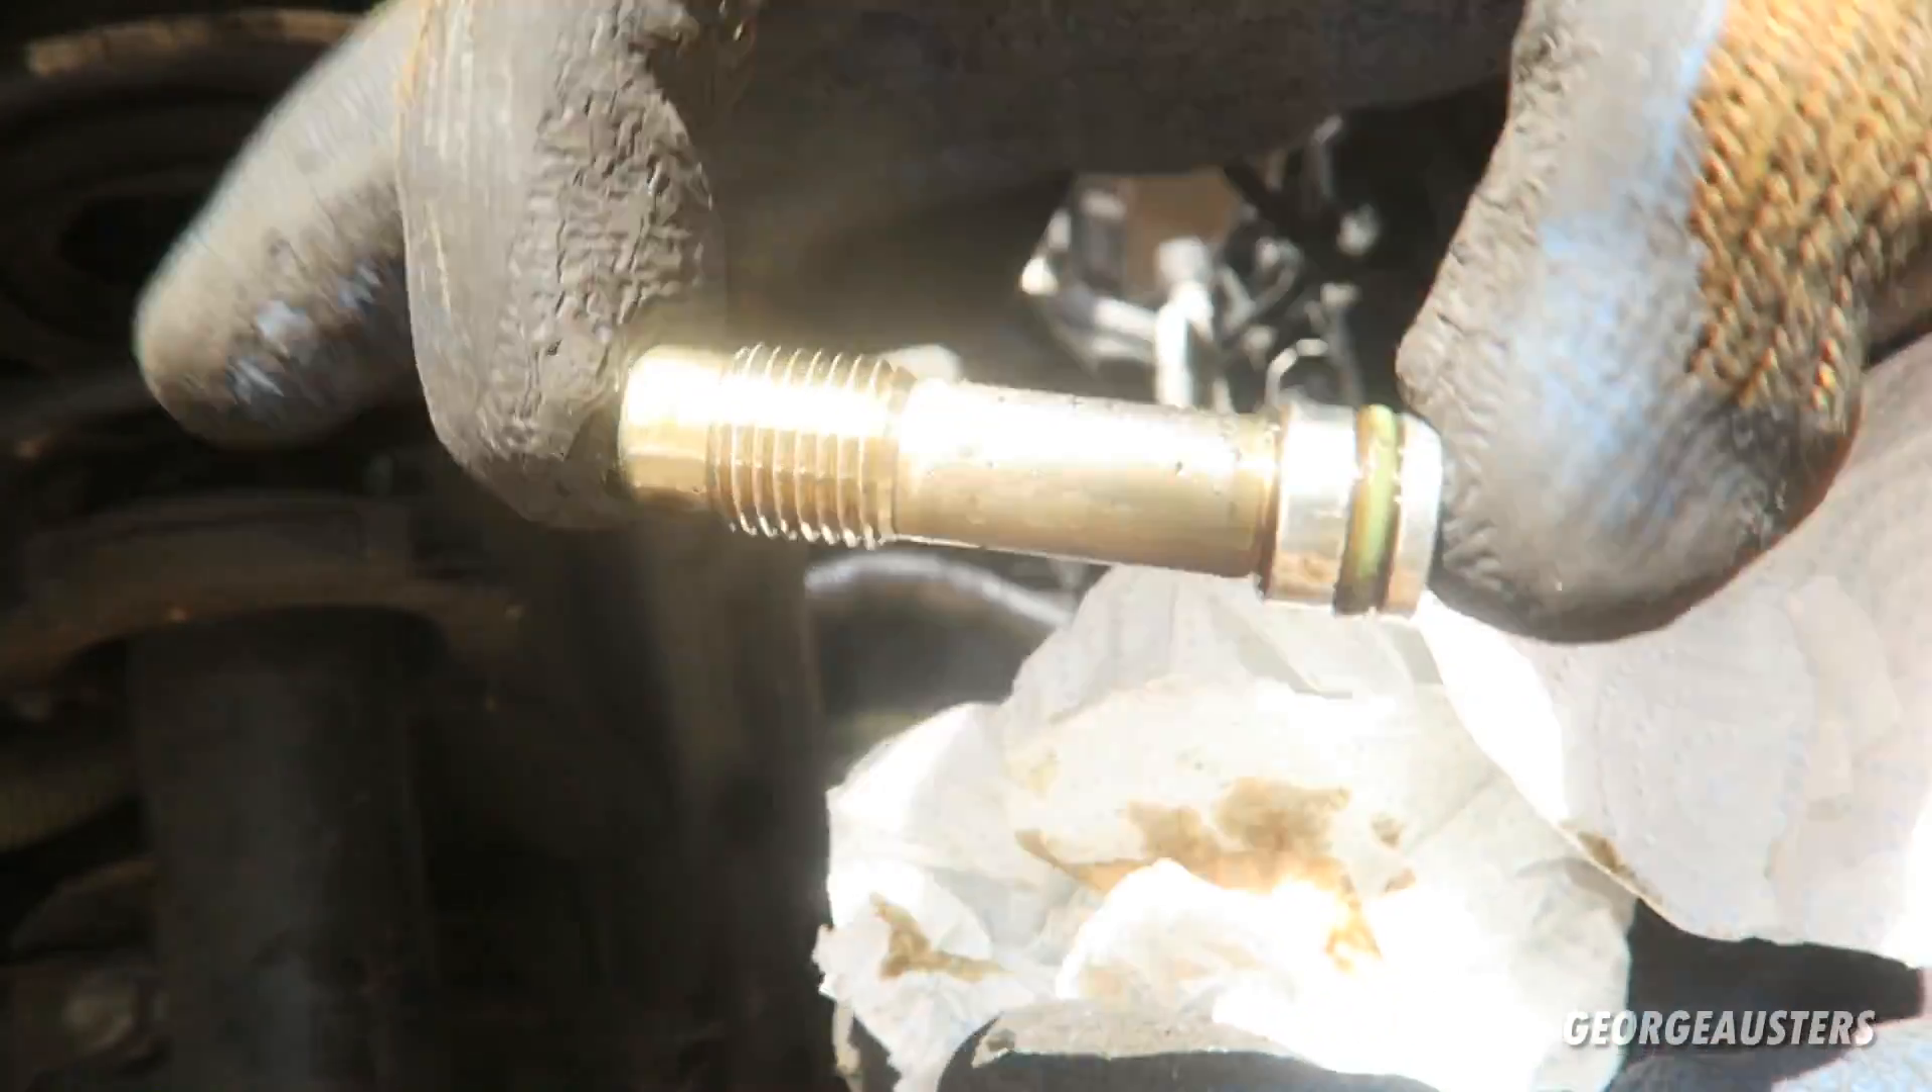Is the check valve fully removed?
Yes.